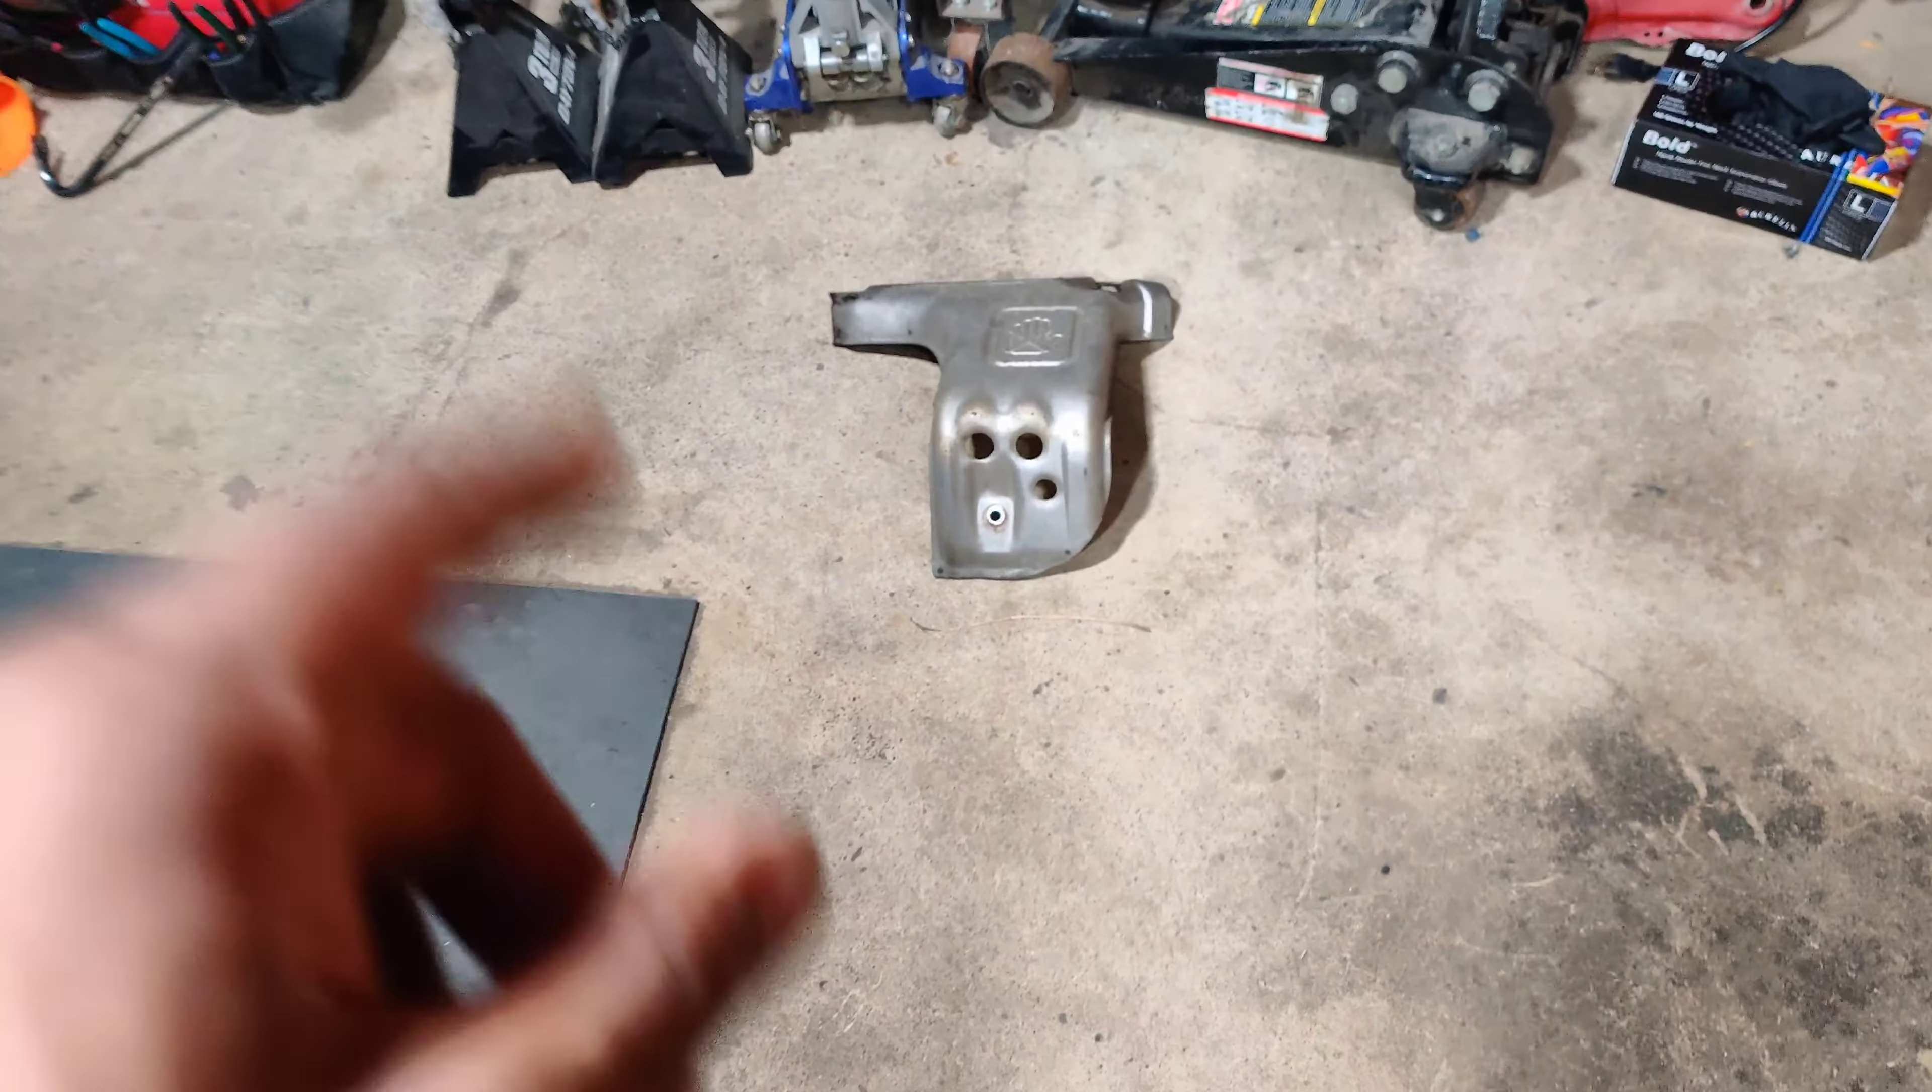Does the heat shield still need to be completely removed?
No.